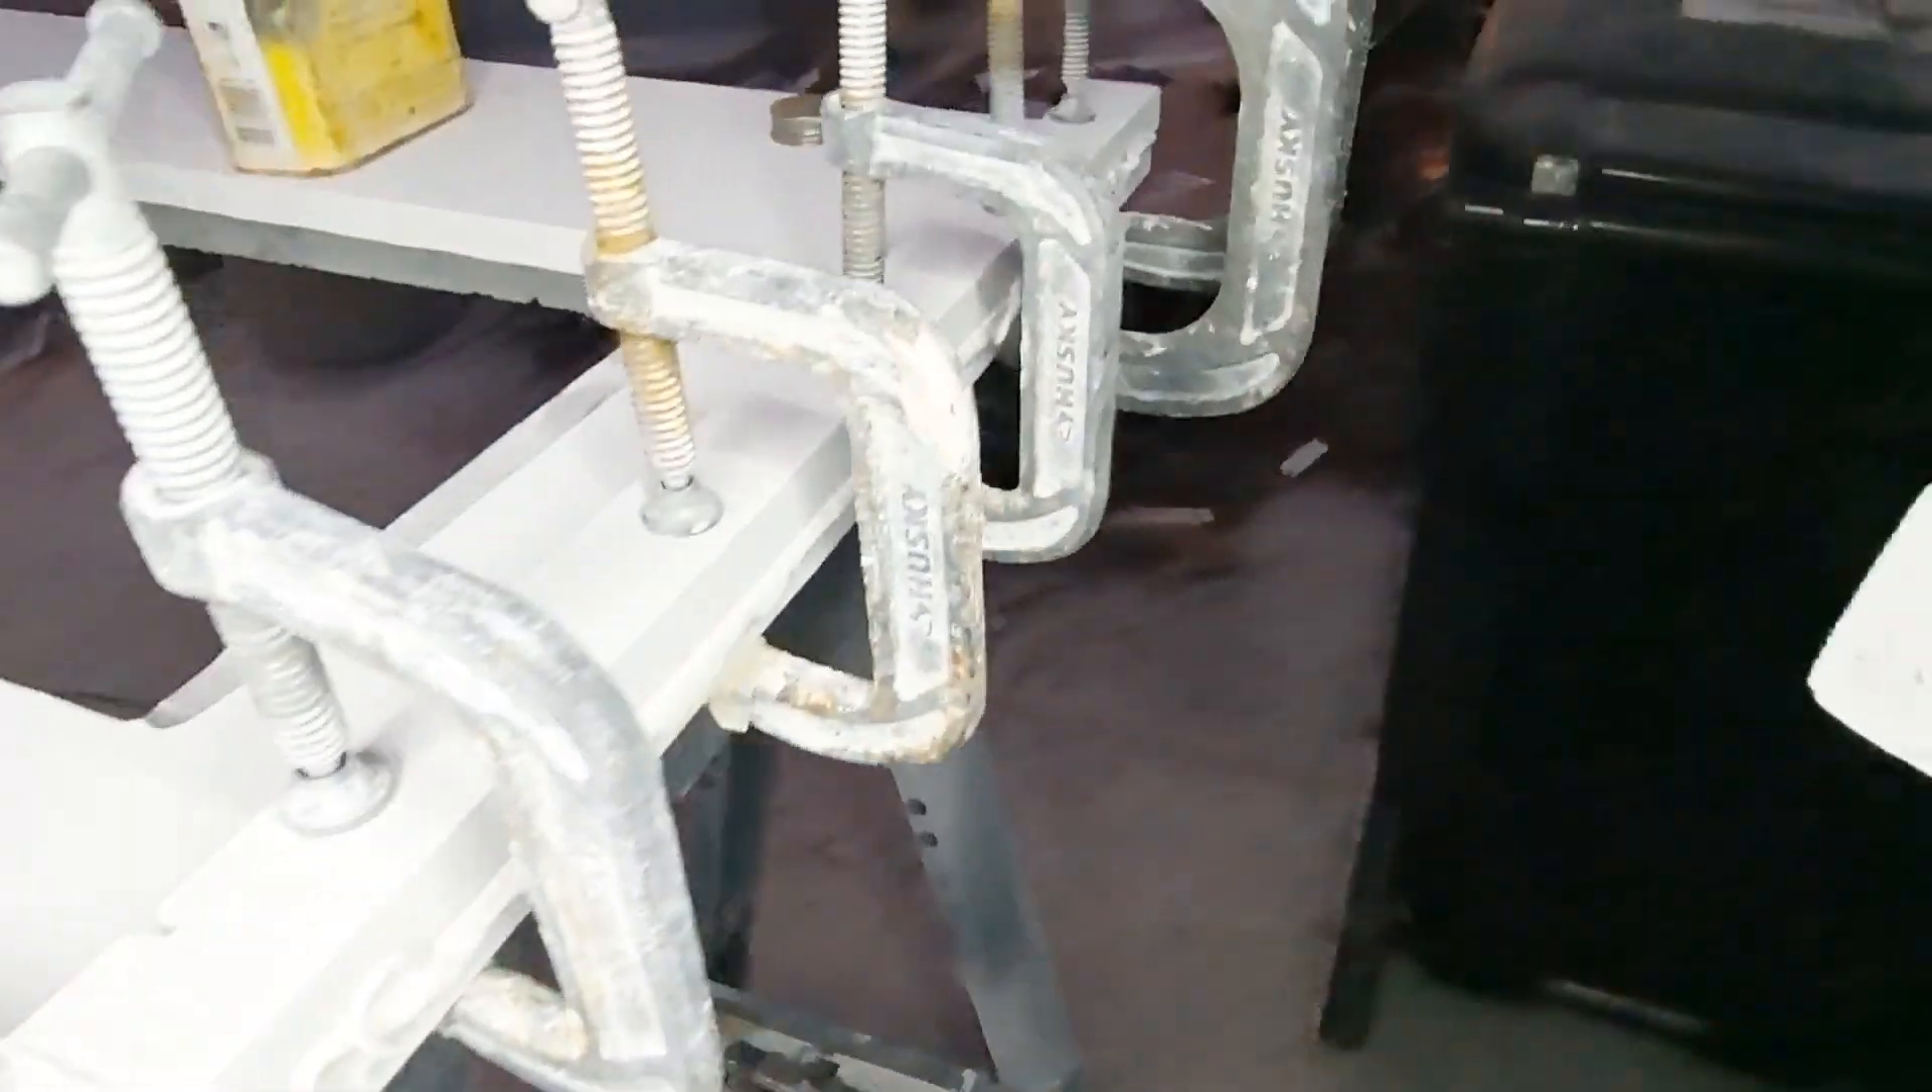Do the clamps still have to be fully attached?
No.